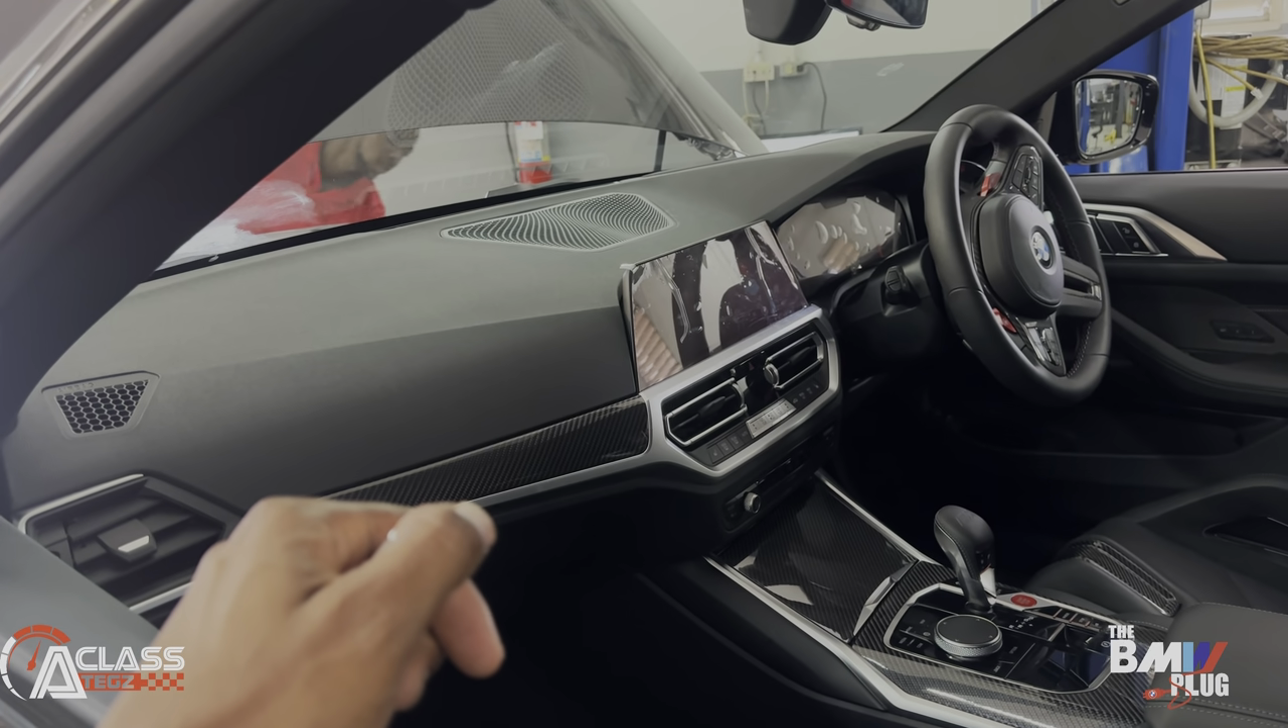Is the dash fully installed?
Yes.